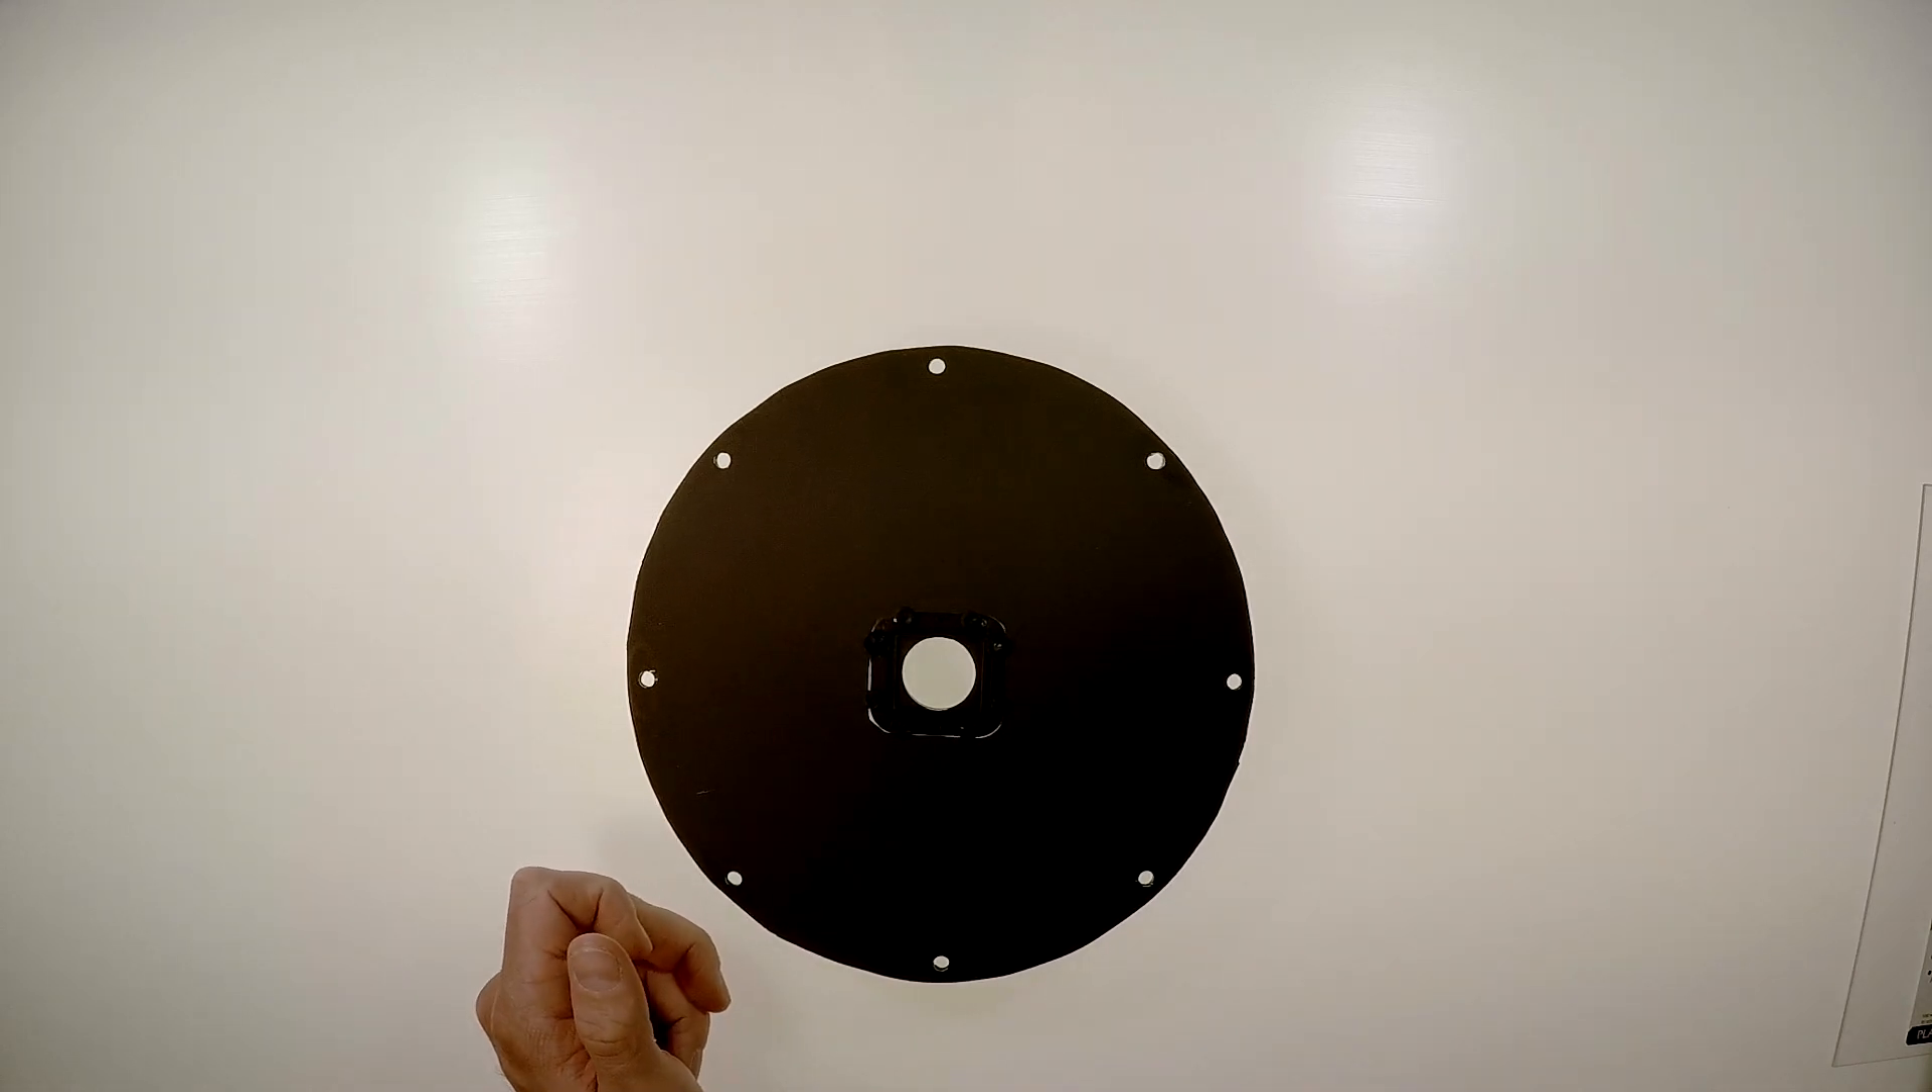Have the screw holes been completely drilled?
Yes.